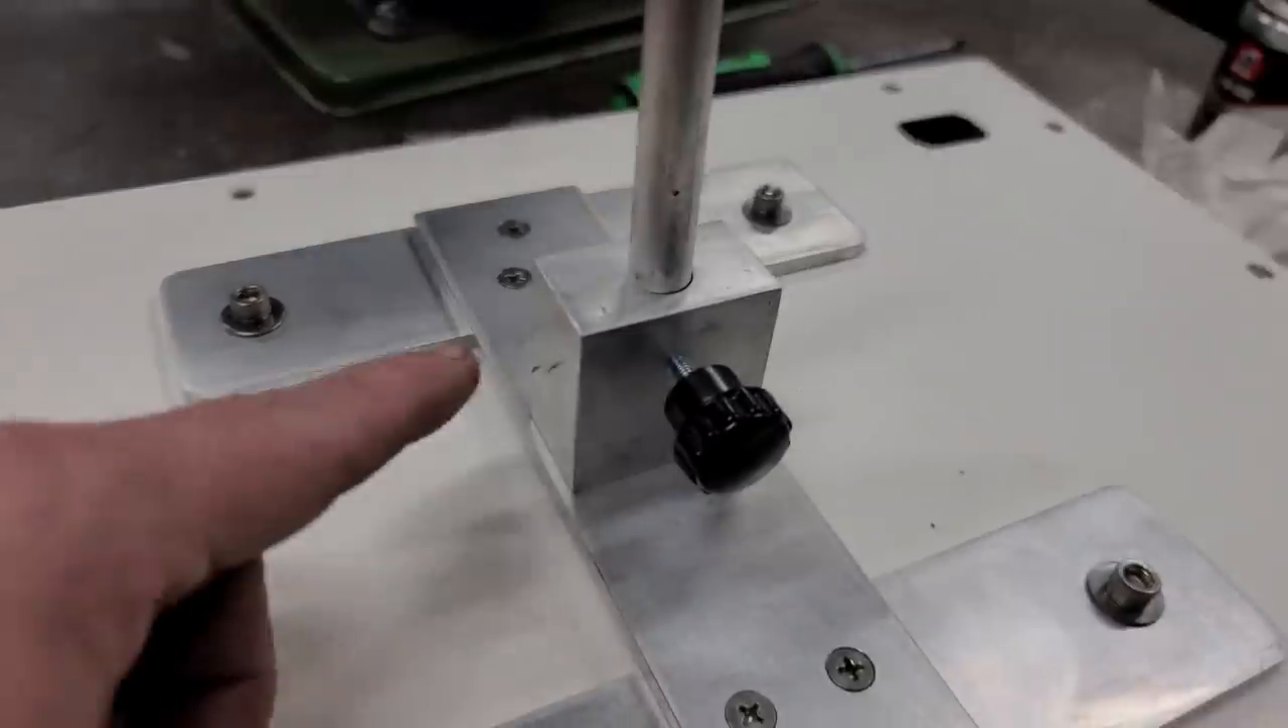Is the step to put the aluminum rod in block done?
Yes.